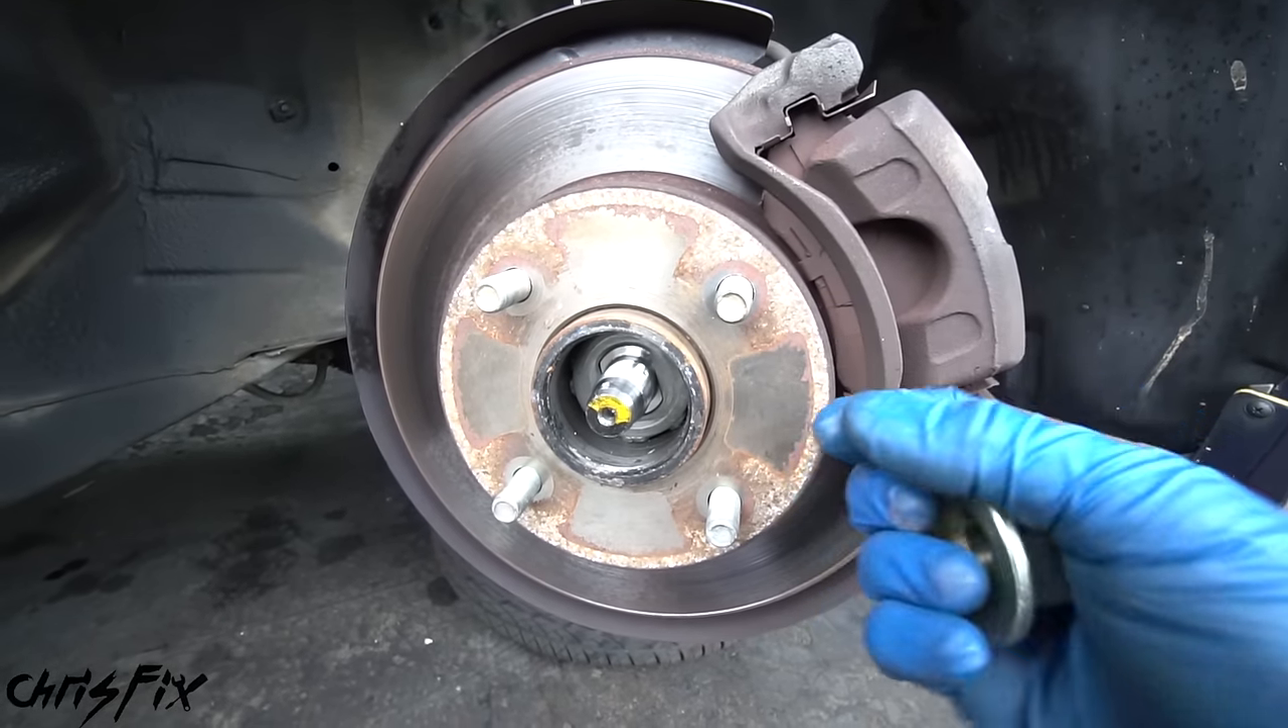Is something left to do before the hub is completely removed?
Yes.